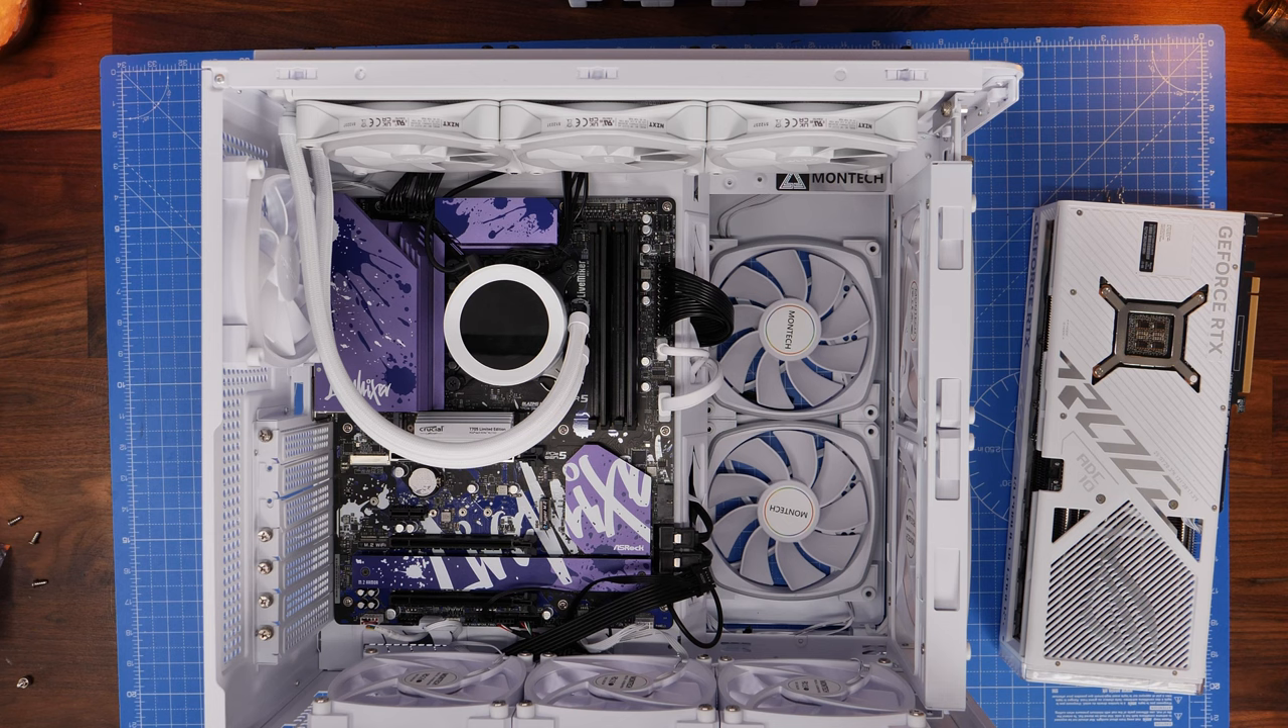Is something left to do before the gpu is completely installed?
Yes.